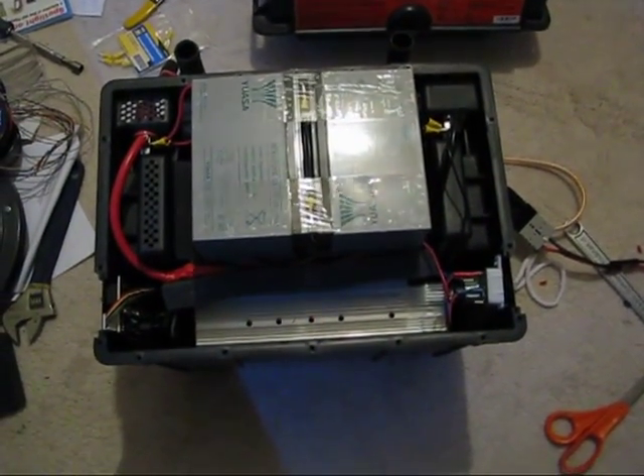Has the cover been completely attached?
No.